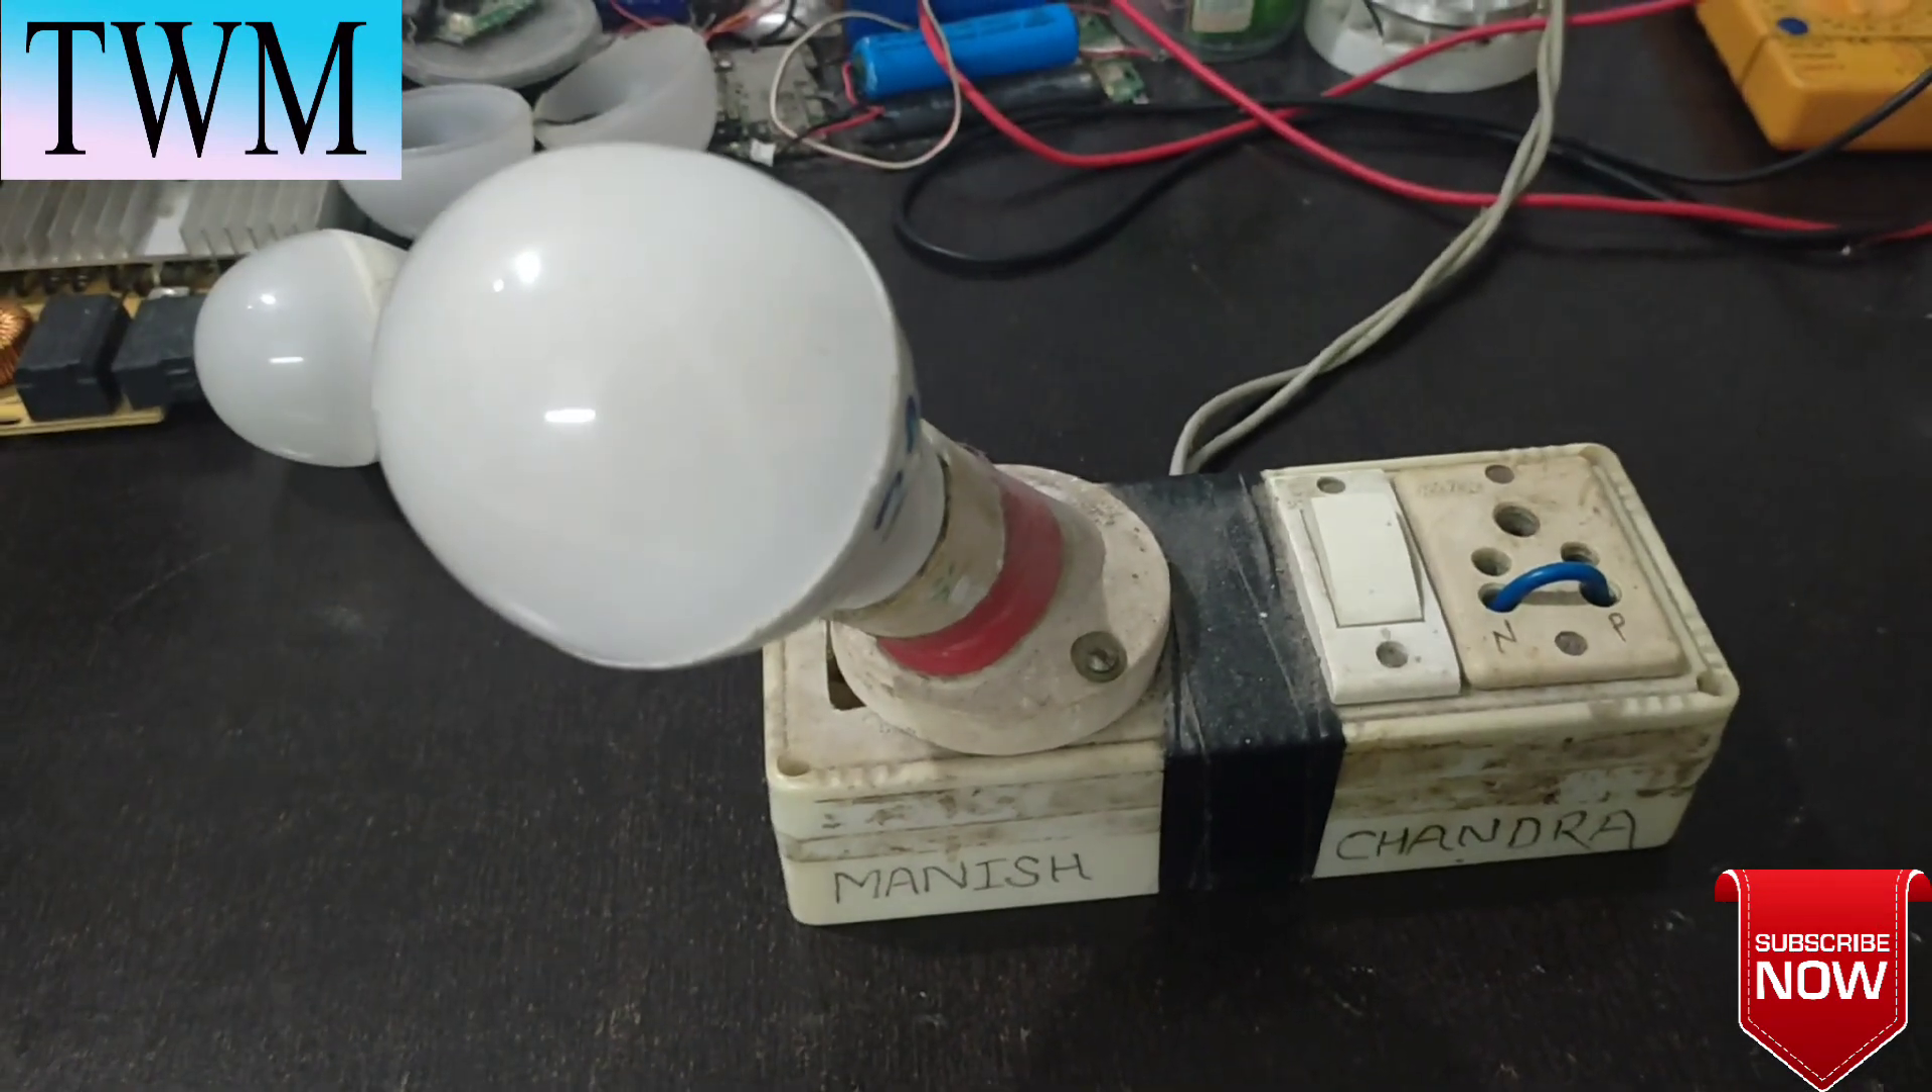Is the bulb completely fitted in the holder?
Yes.